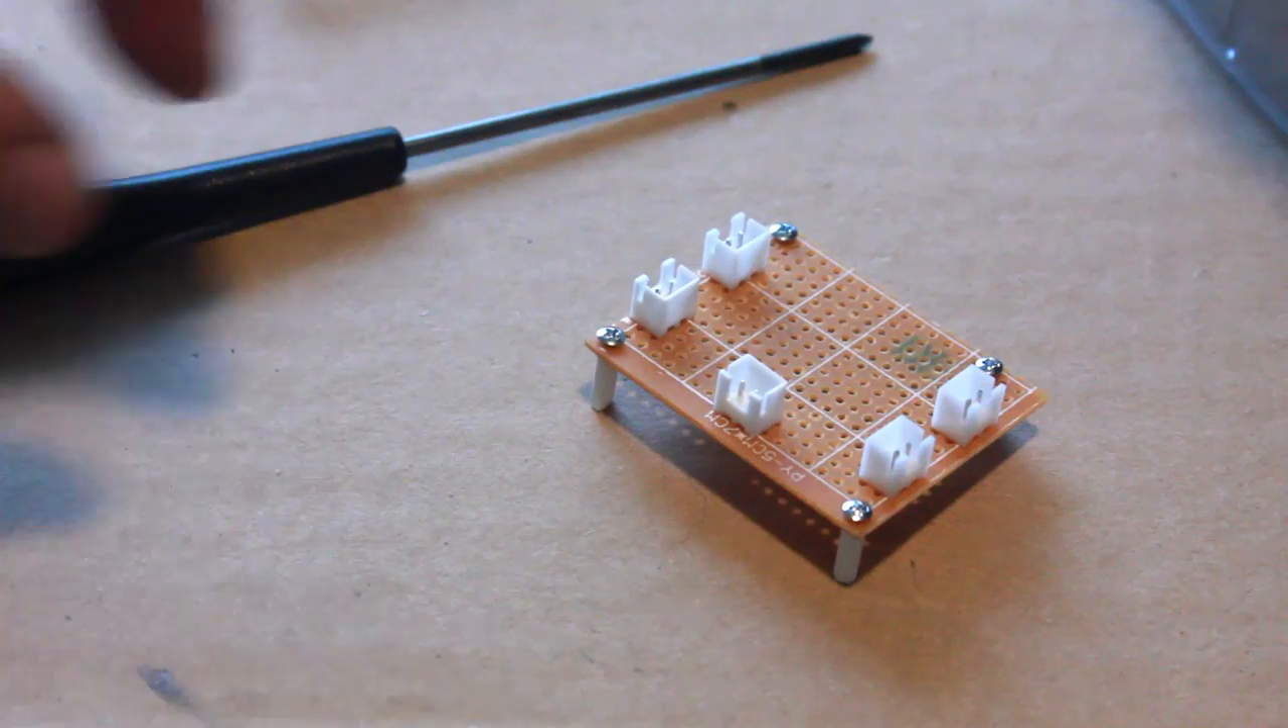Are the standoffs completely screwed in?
Yes.